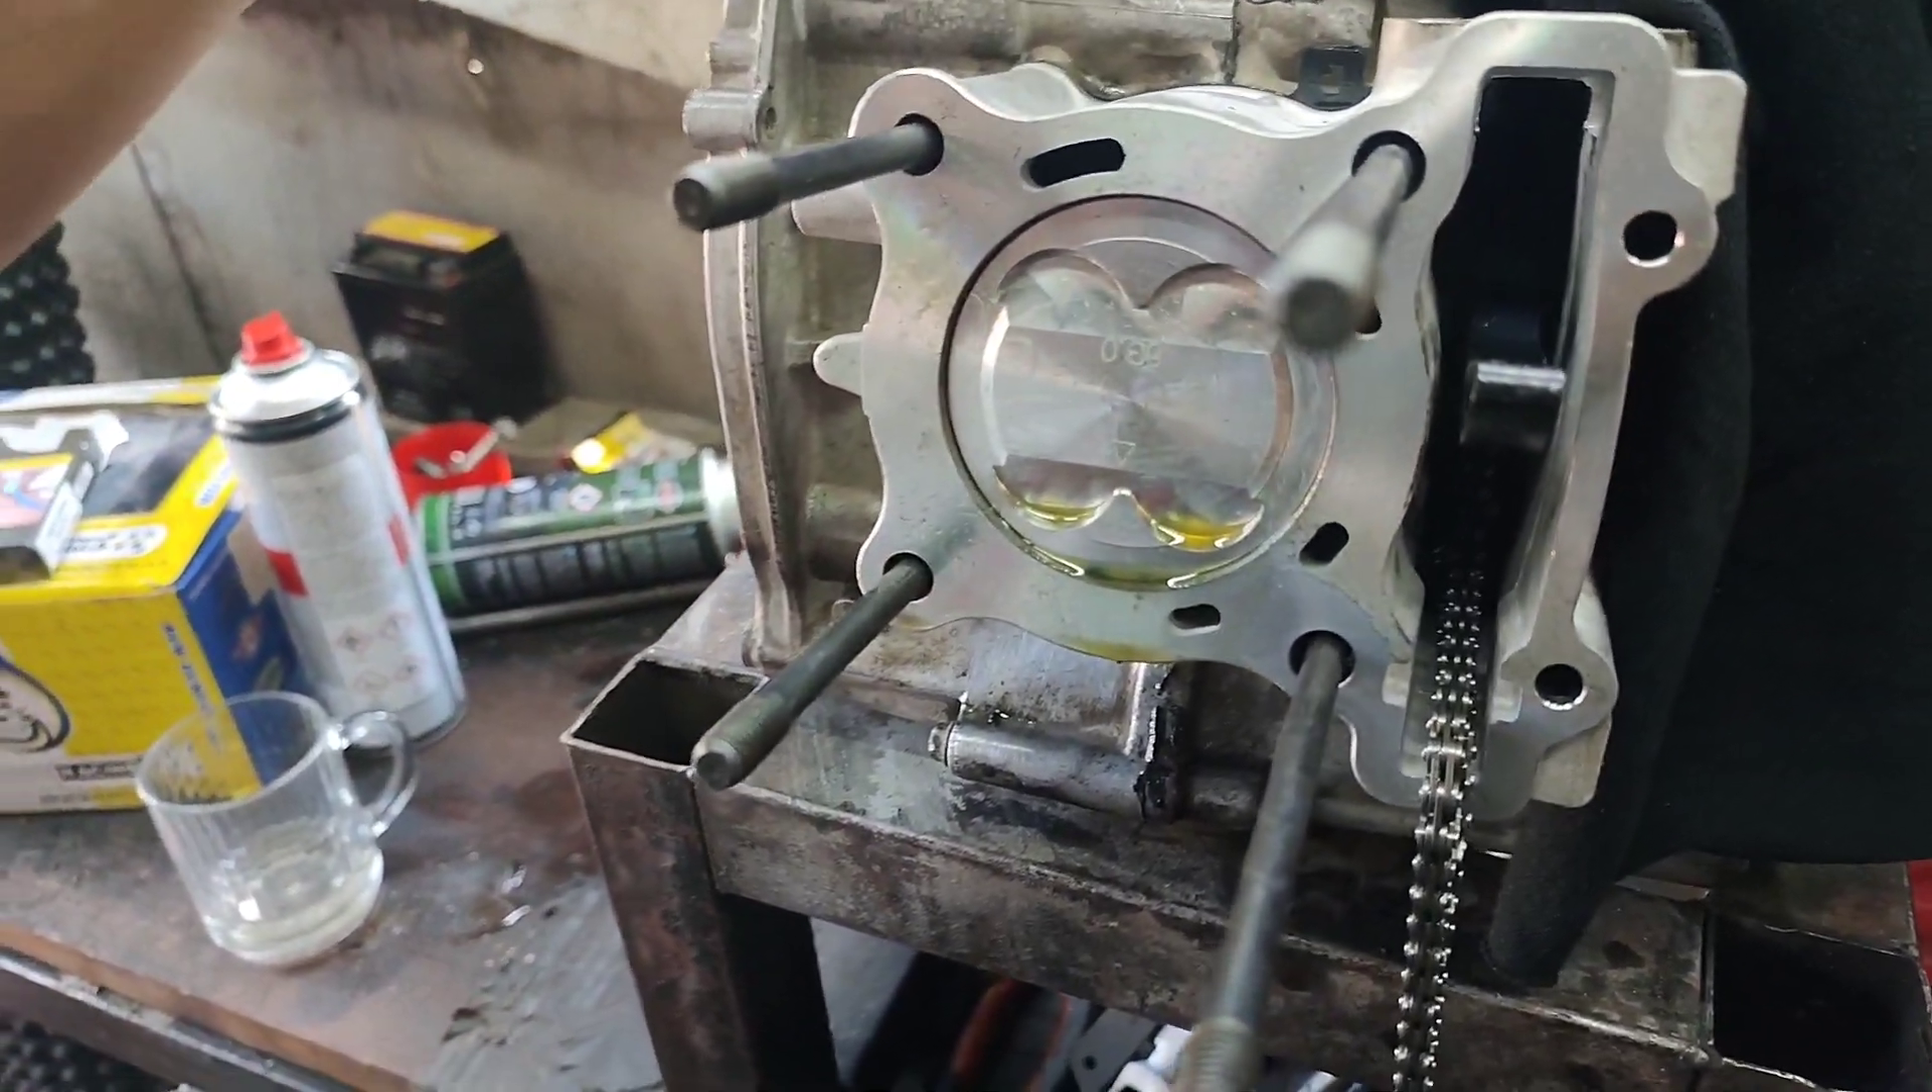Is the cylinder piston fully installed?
Yes.